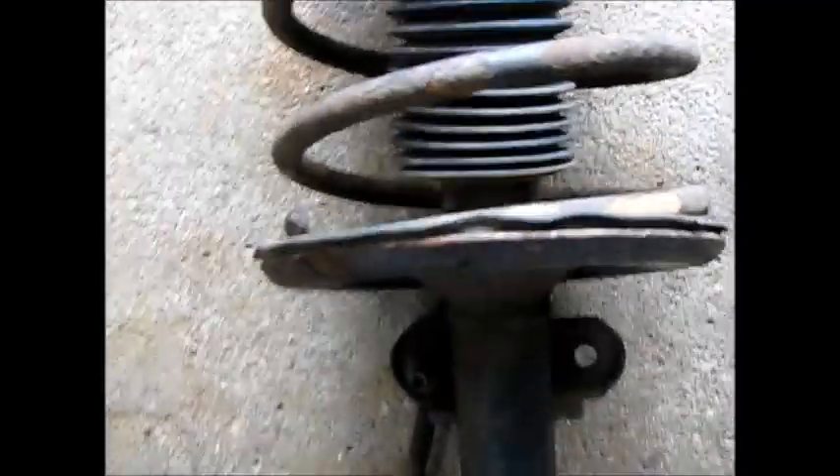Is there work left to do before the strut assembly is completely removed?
No.